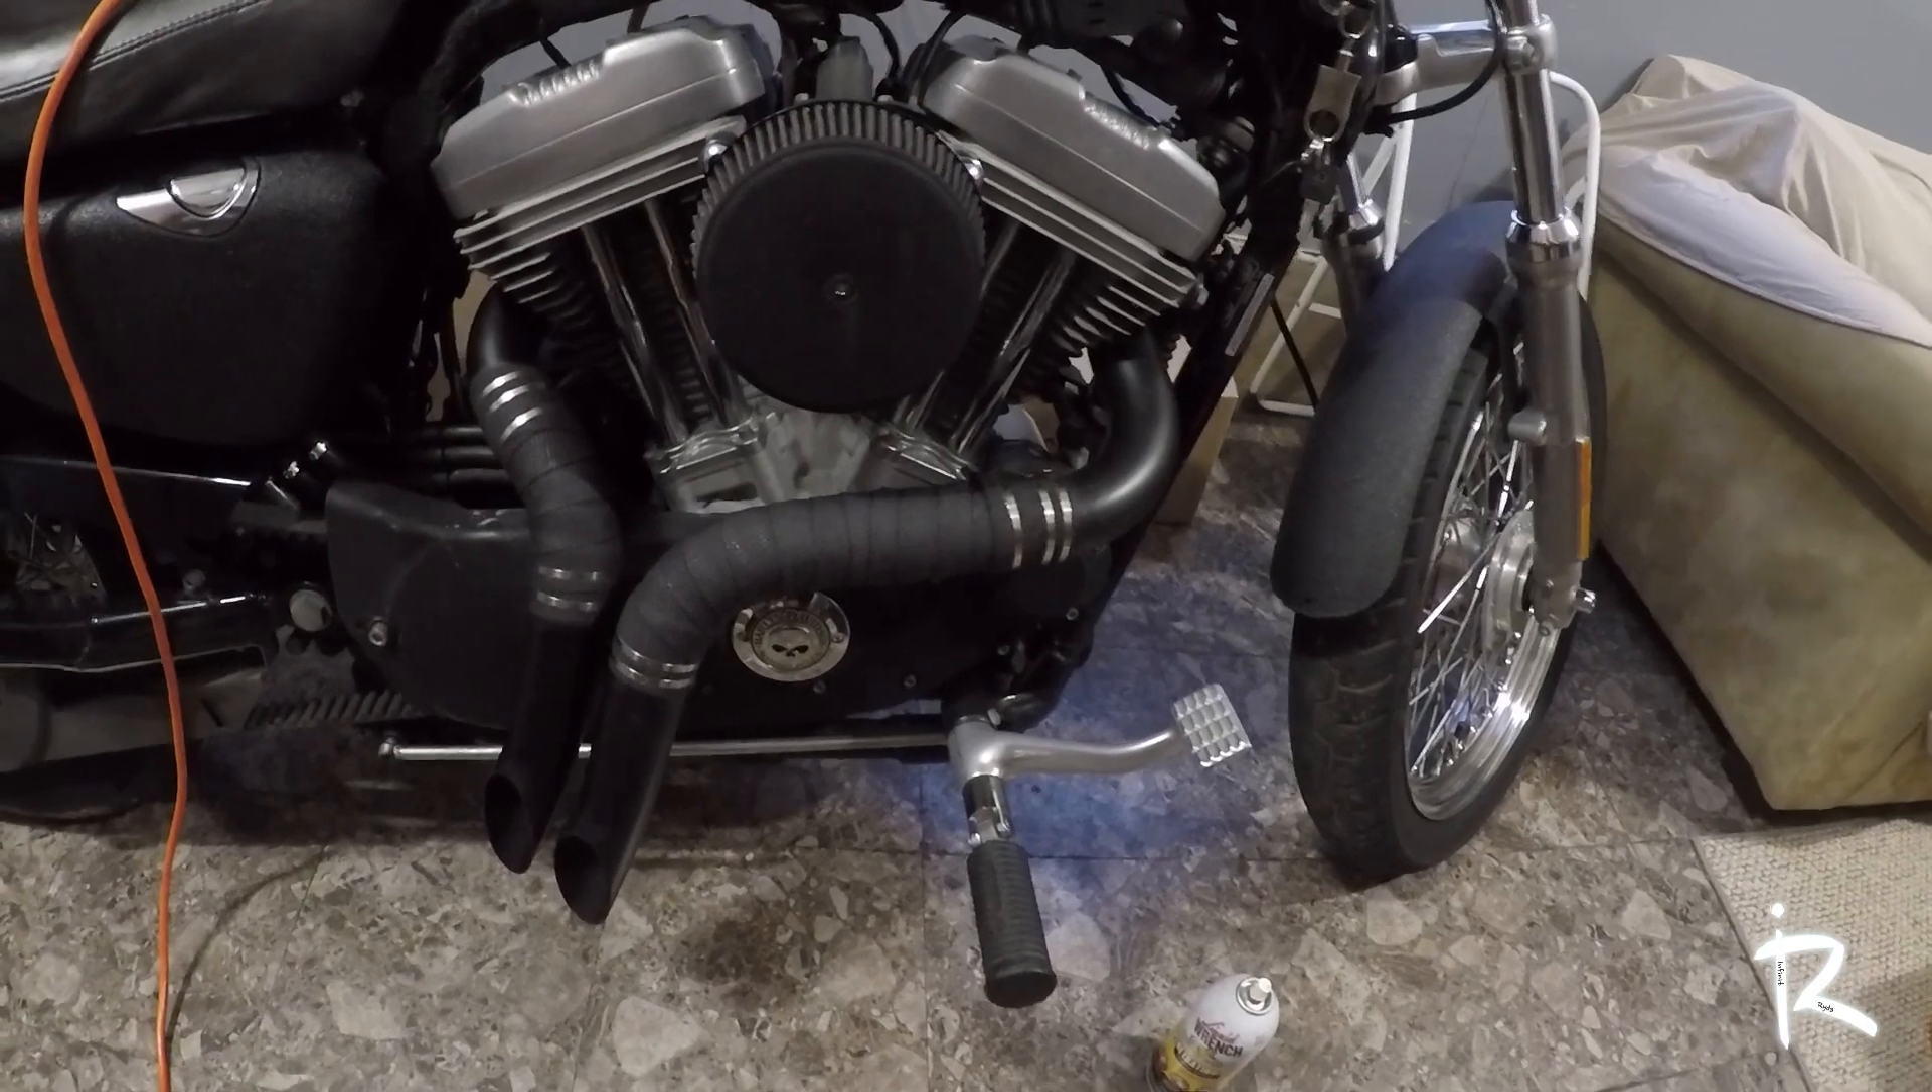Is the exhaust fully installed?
Yes.